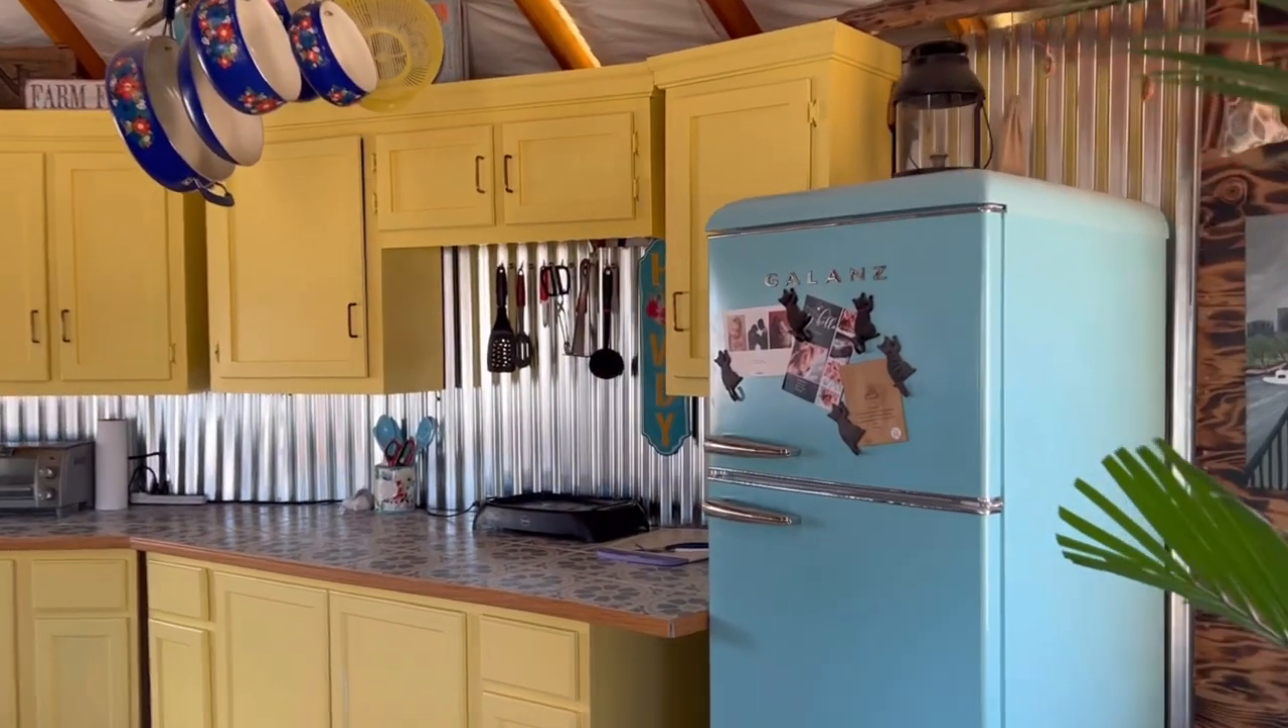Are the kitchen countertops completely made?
Yes.